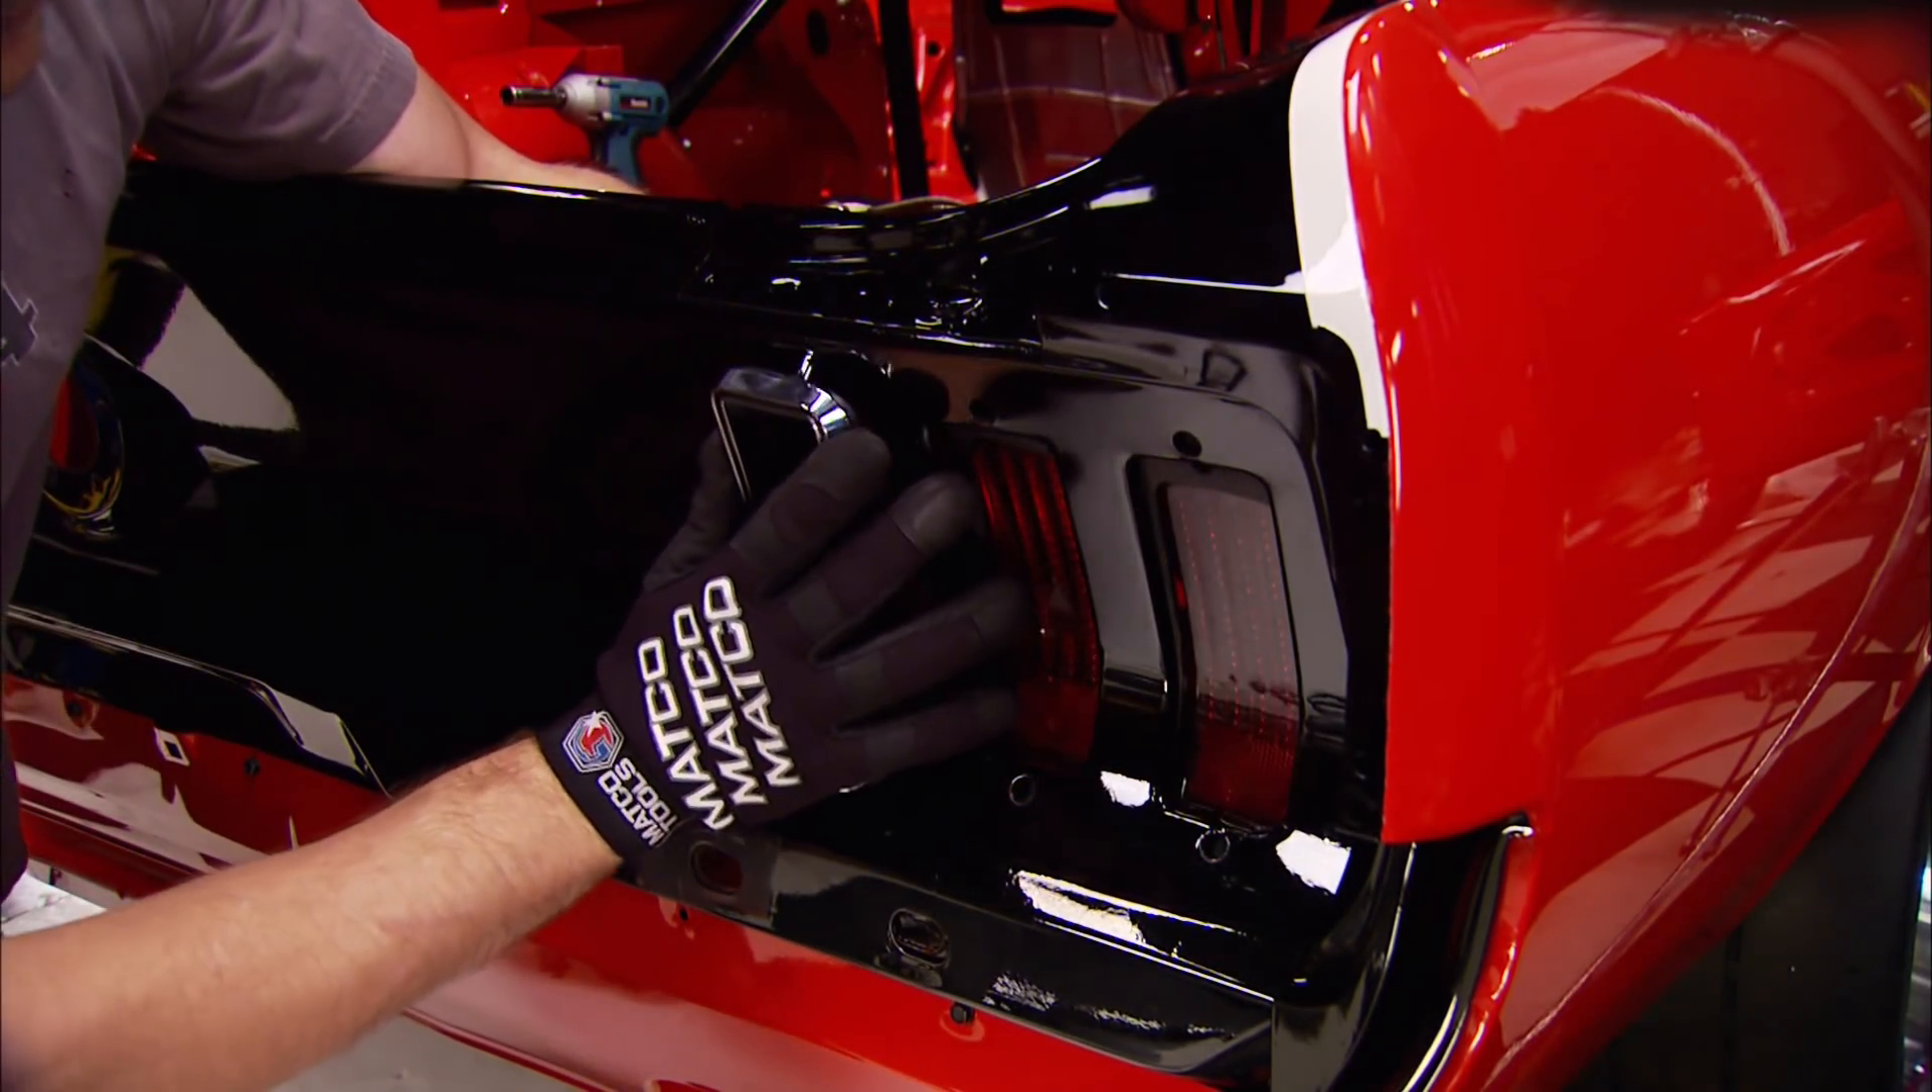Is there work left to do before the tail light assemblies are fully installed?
Yes.